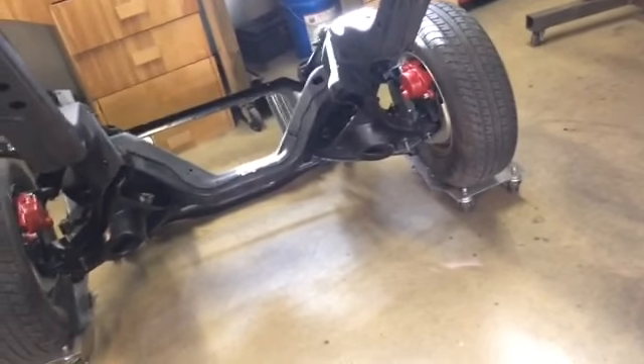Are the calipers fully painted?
Yes.